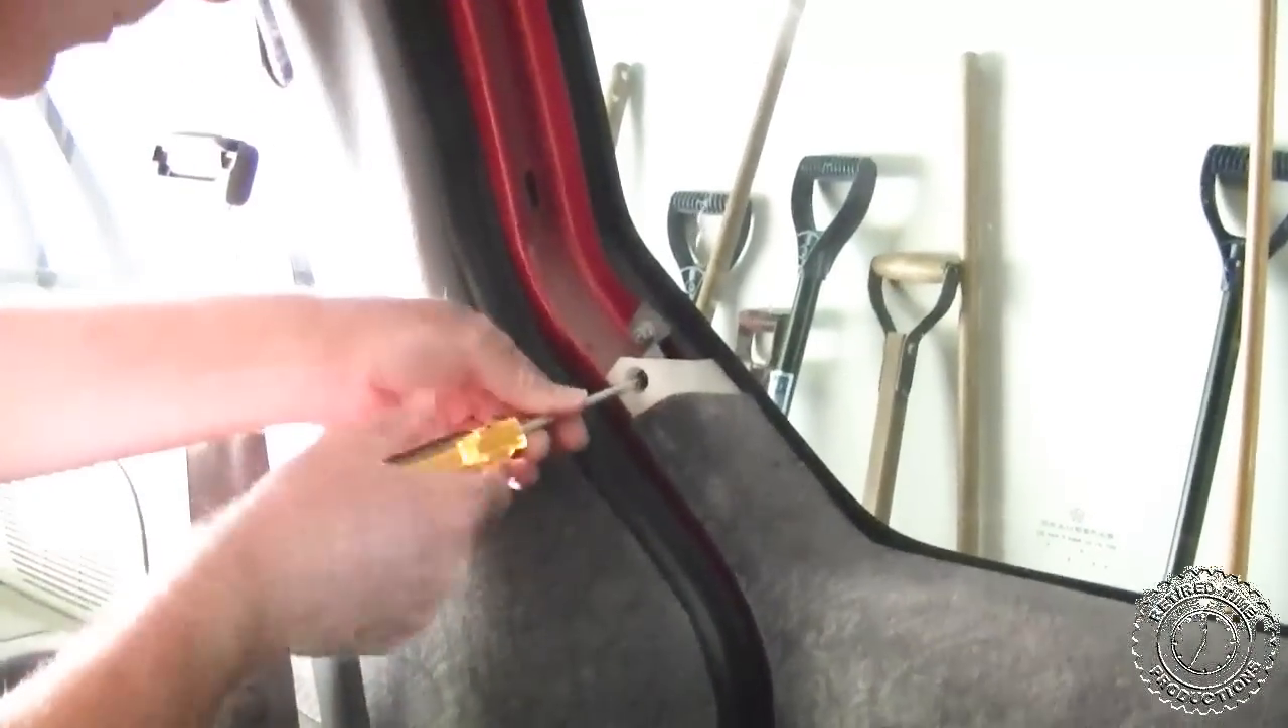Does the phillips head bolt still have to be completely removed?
Yes.